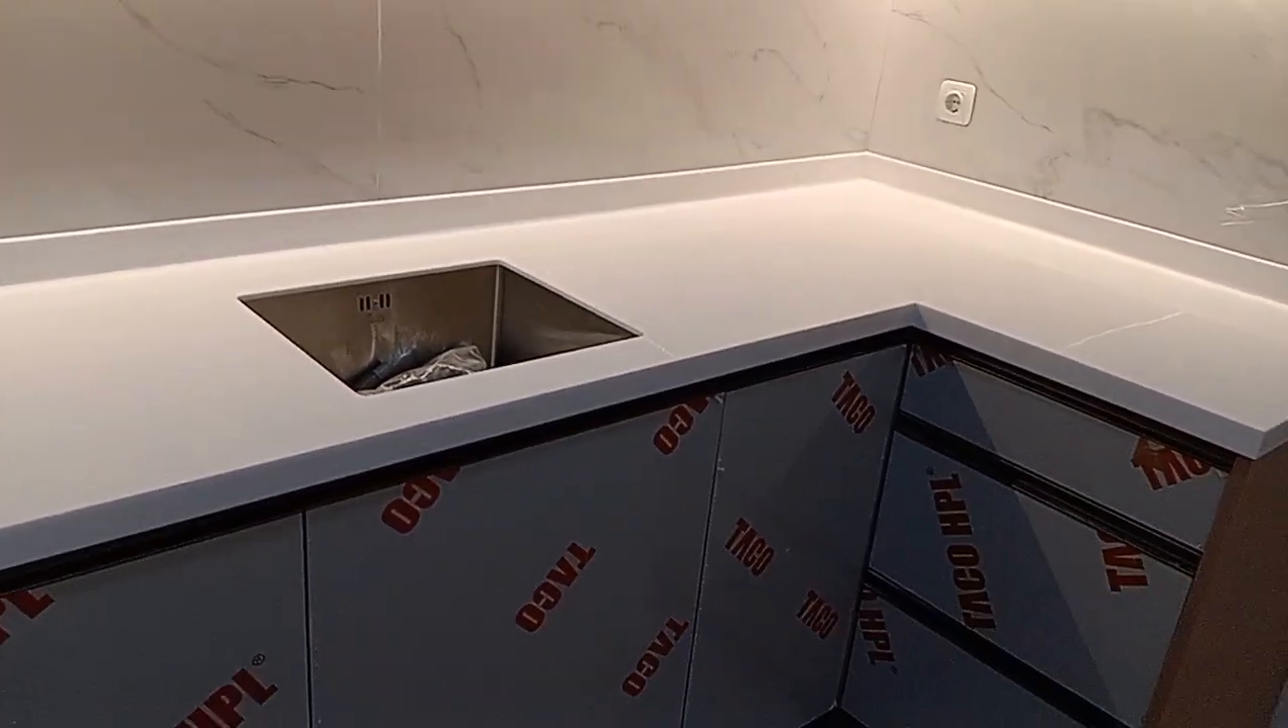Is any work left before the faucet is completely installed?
Yes.